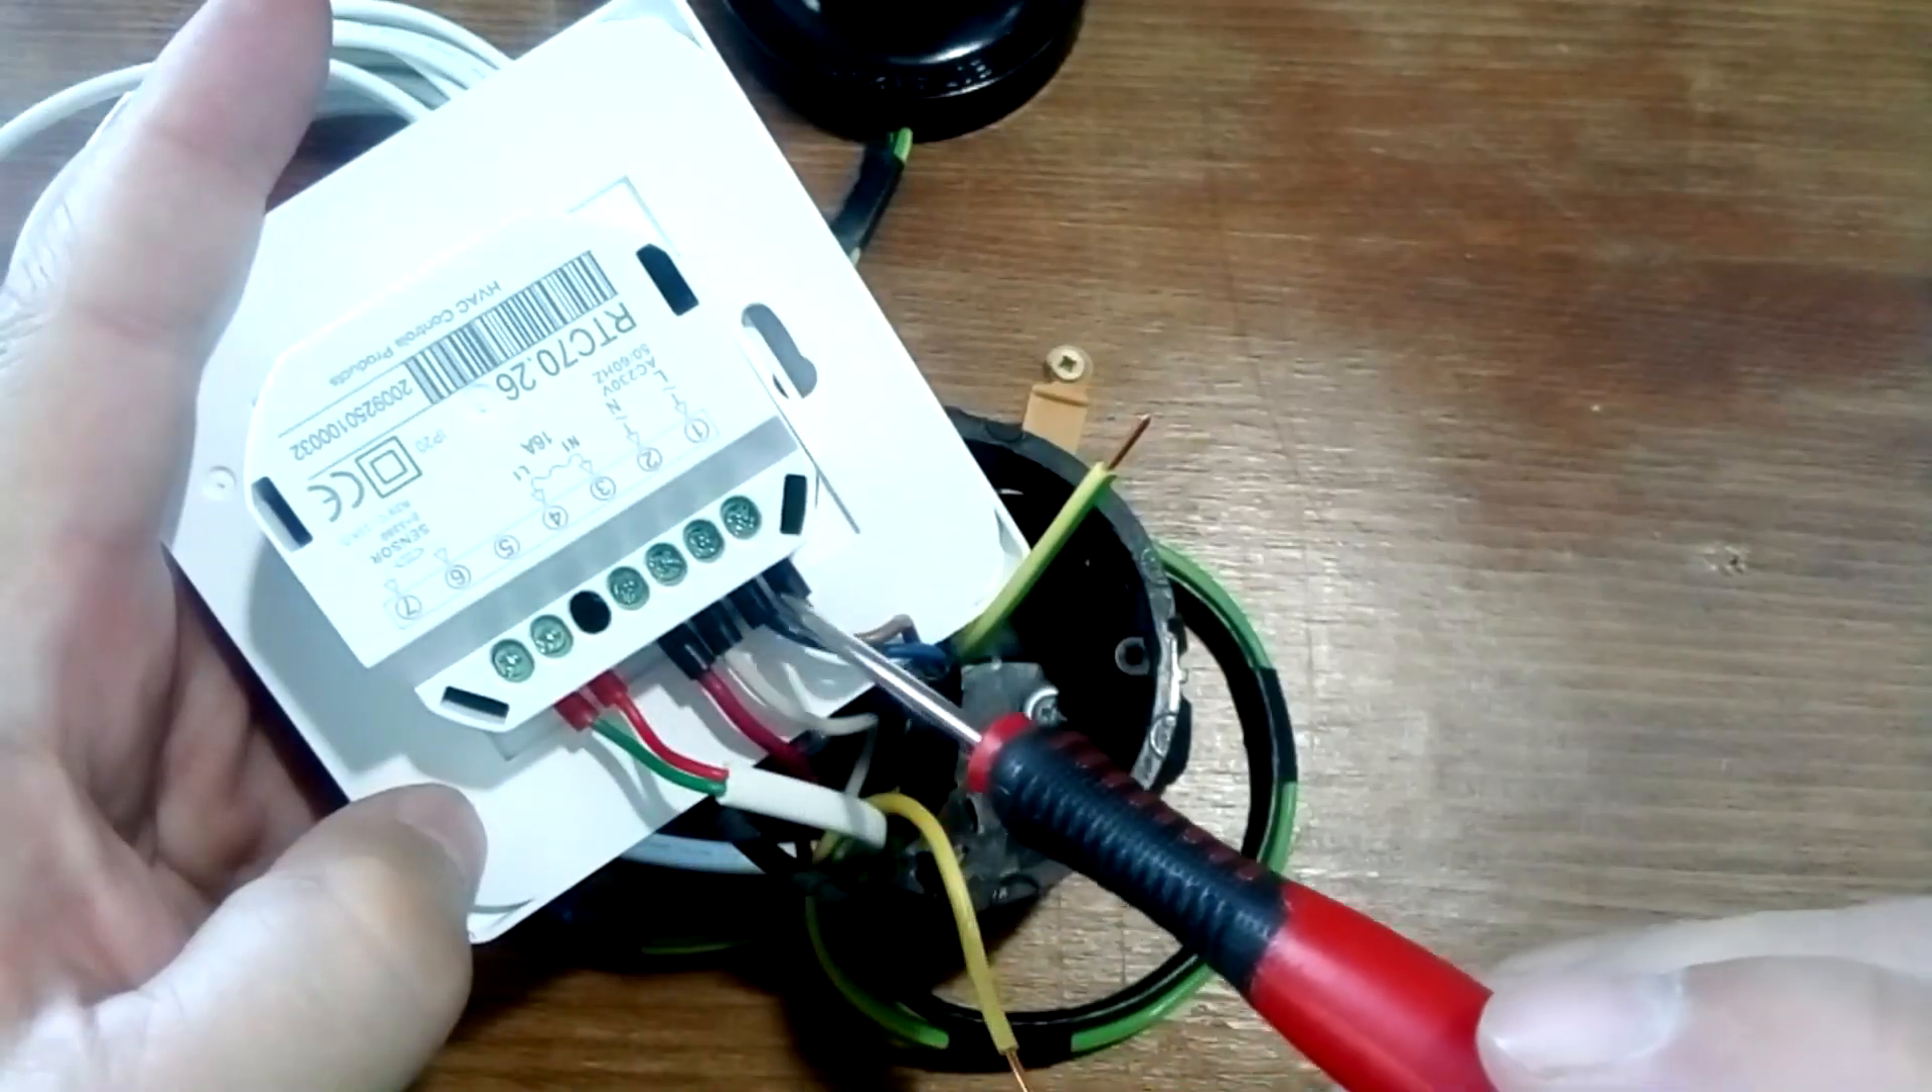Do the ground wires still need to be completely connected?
Yes.